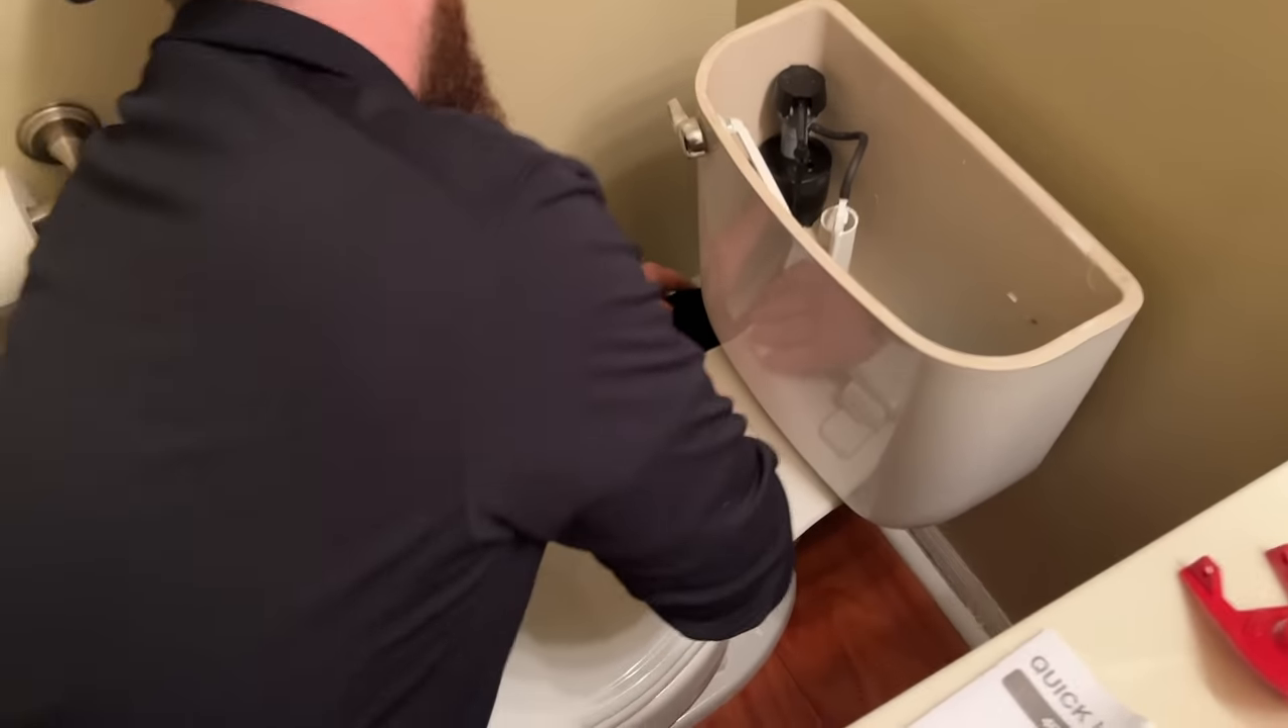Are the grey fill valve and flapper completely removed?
No.